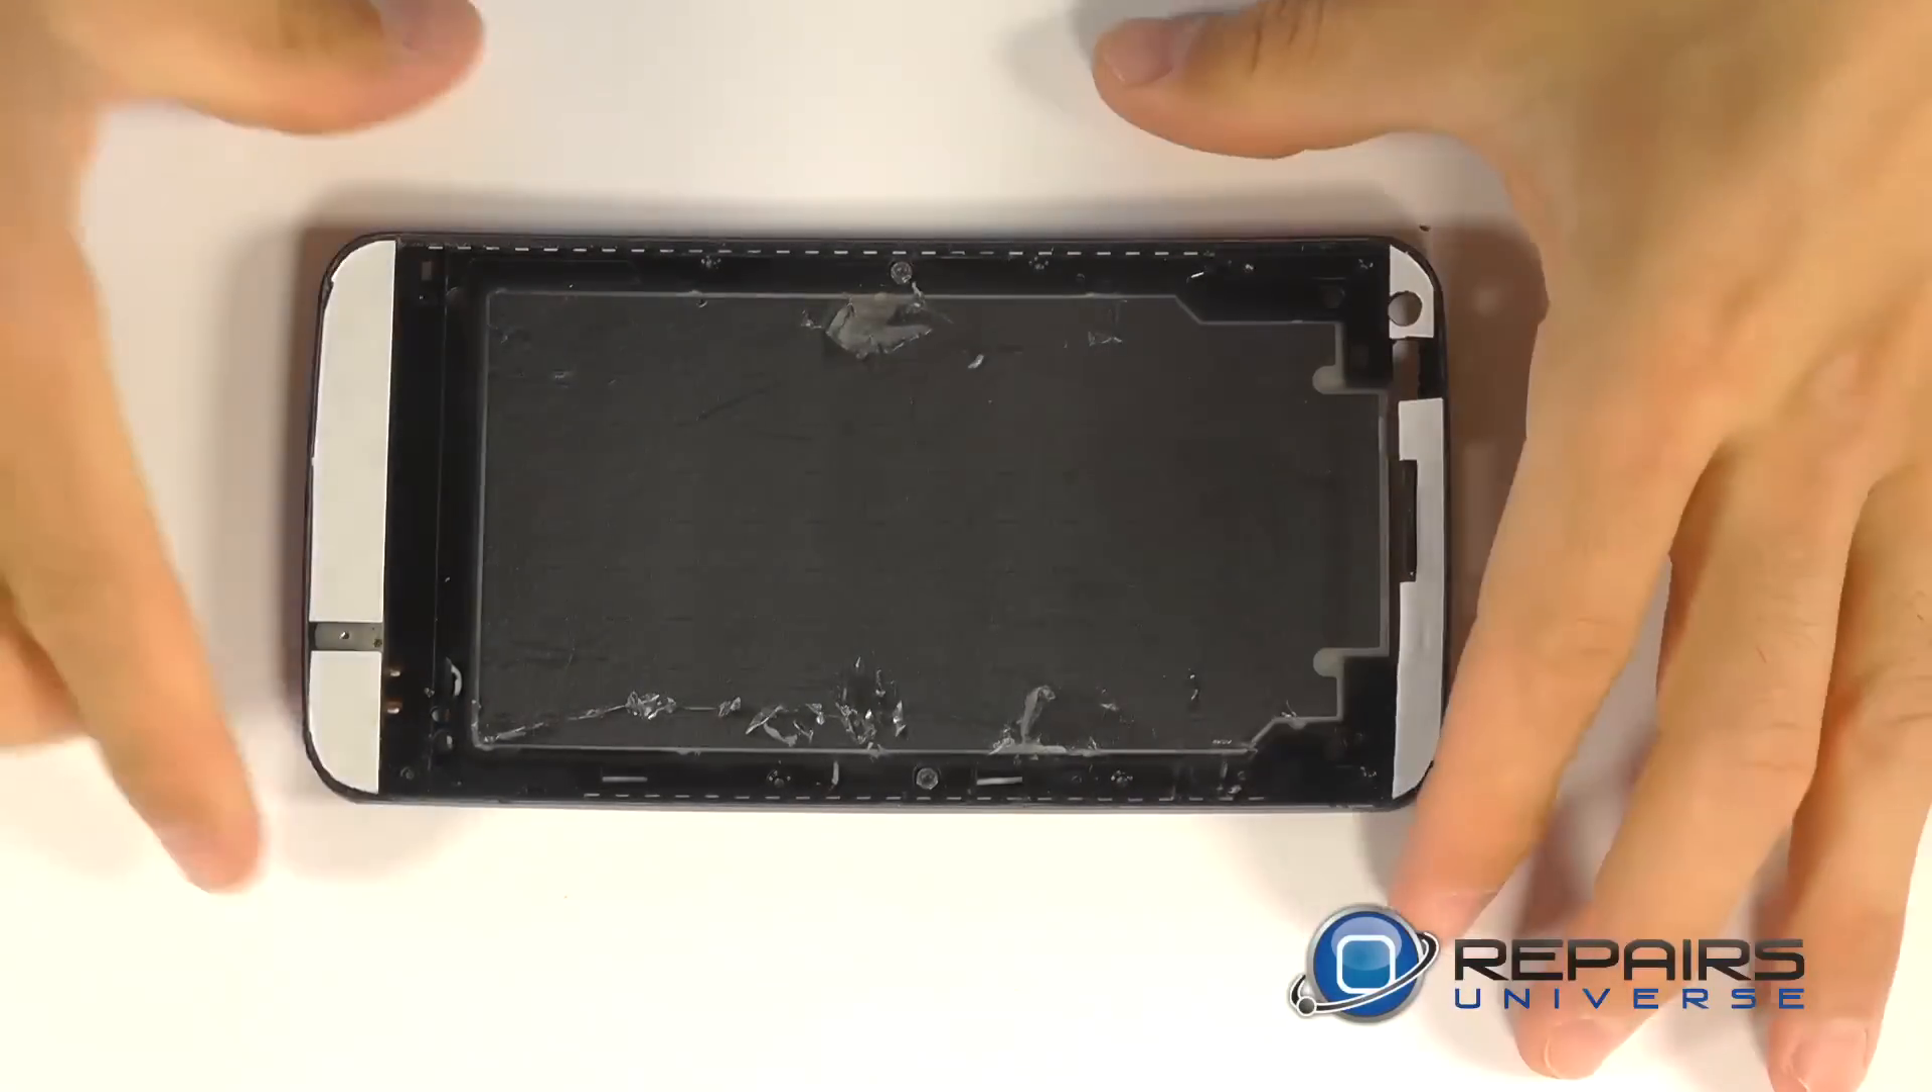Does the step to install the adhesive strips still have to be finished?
No.